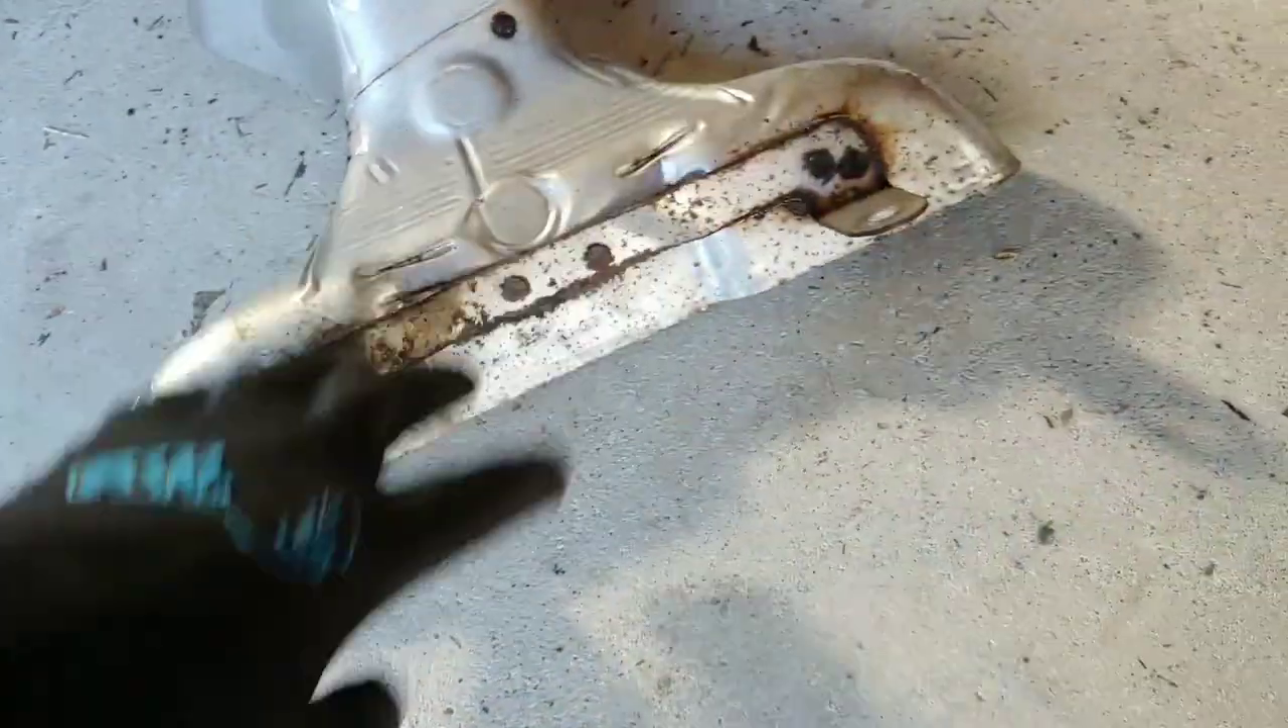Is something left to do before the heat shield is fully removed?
No.